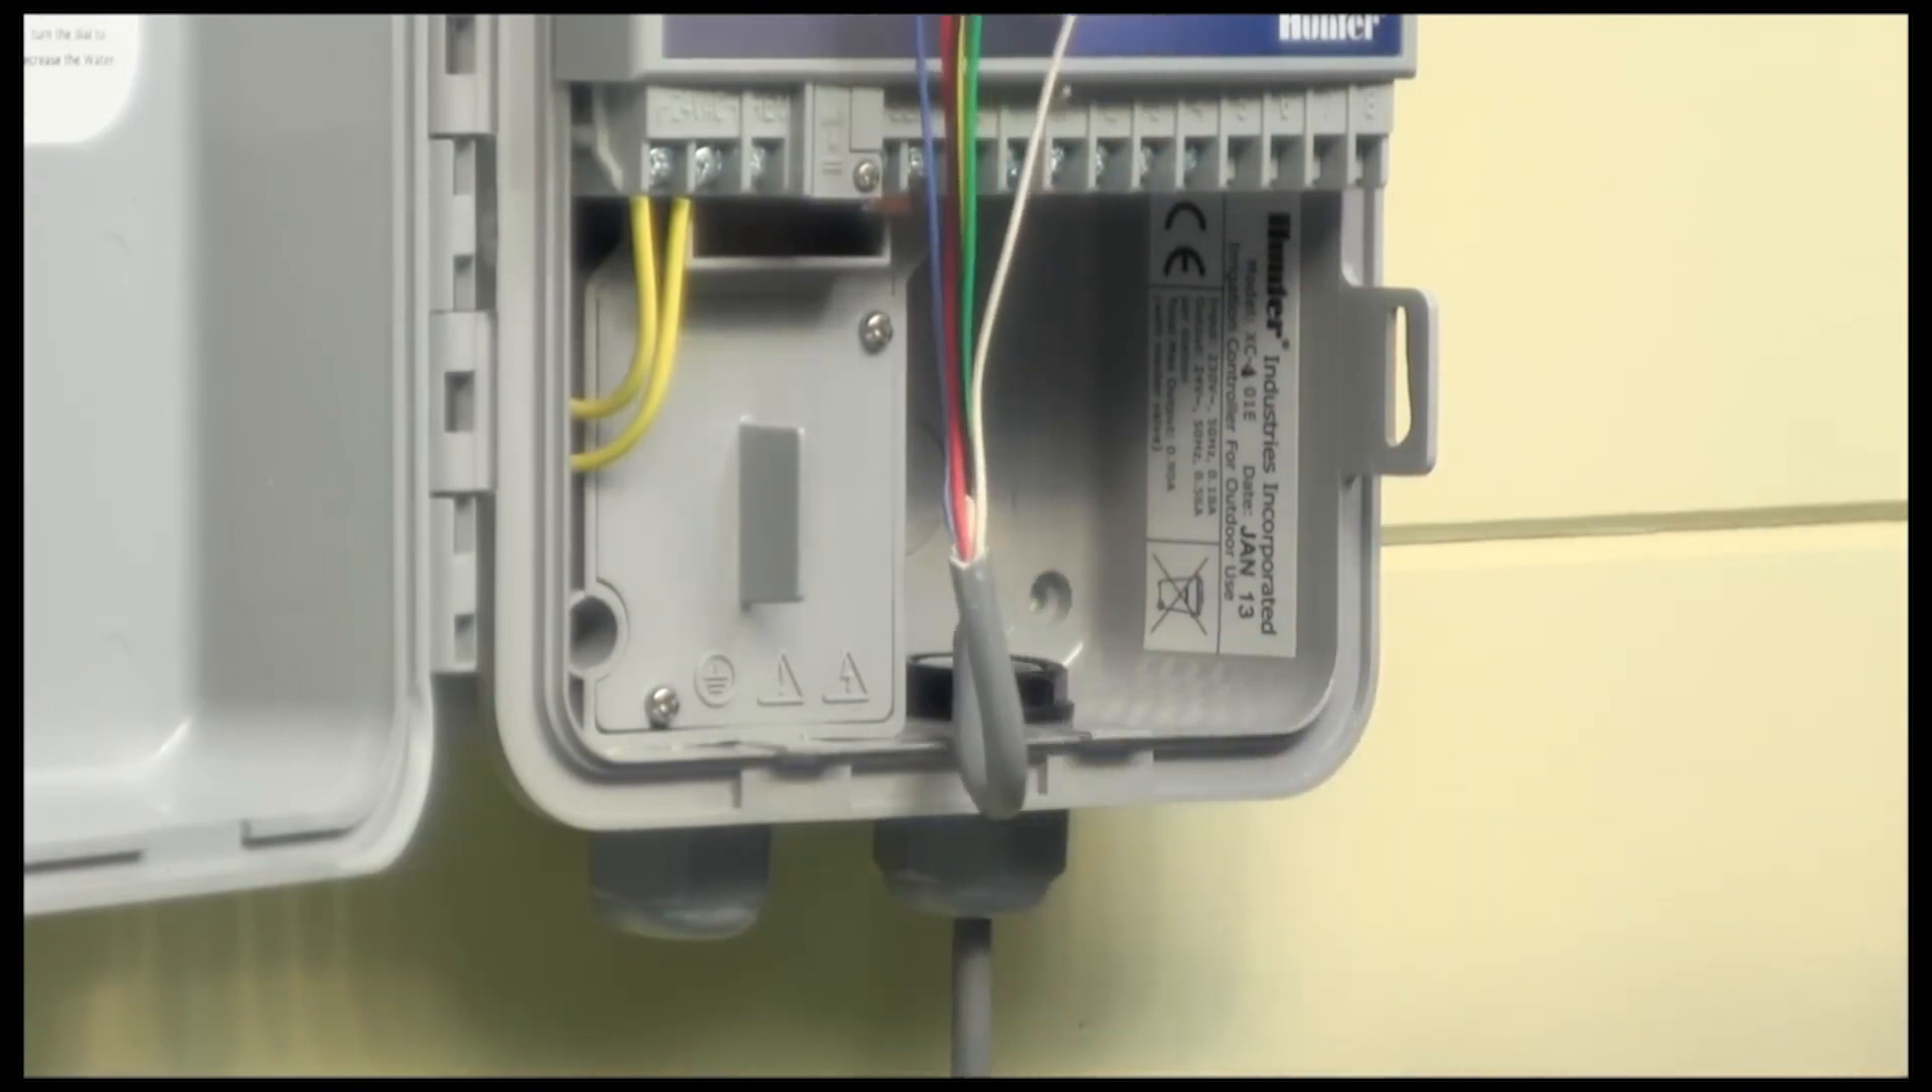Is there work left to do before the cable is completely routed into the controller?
No.